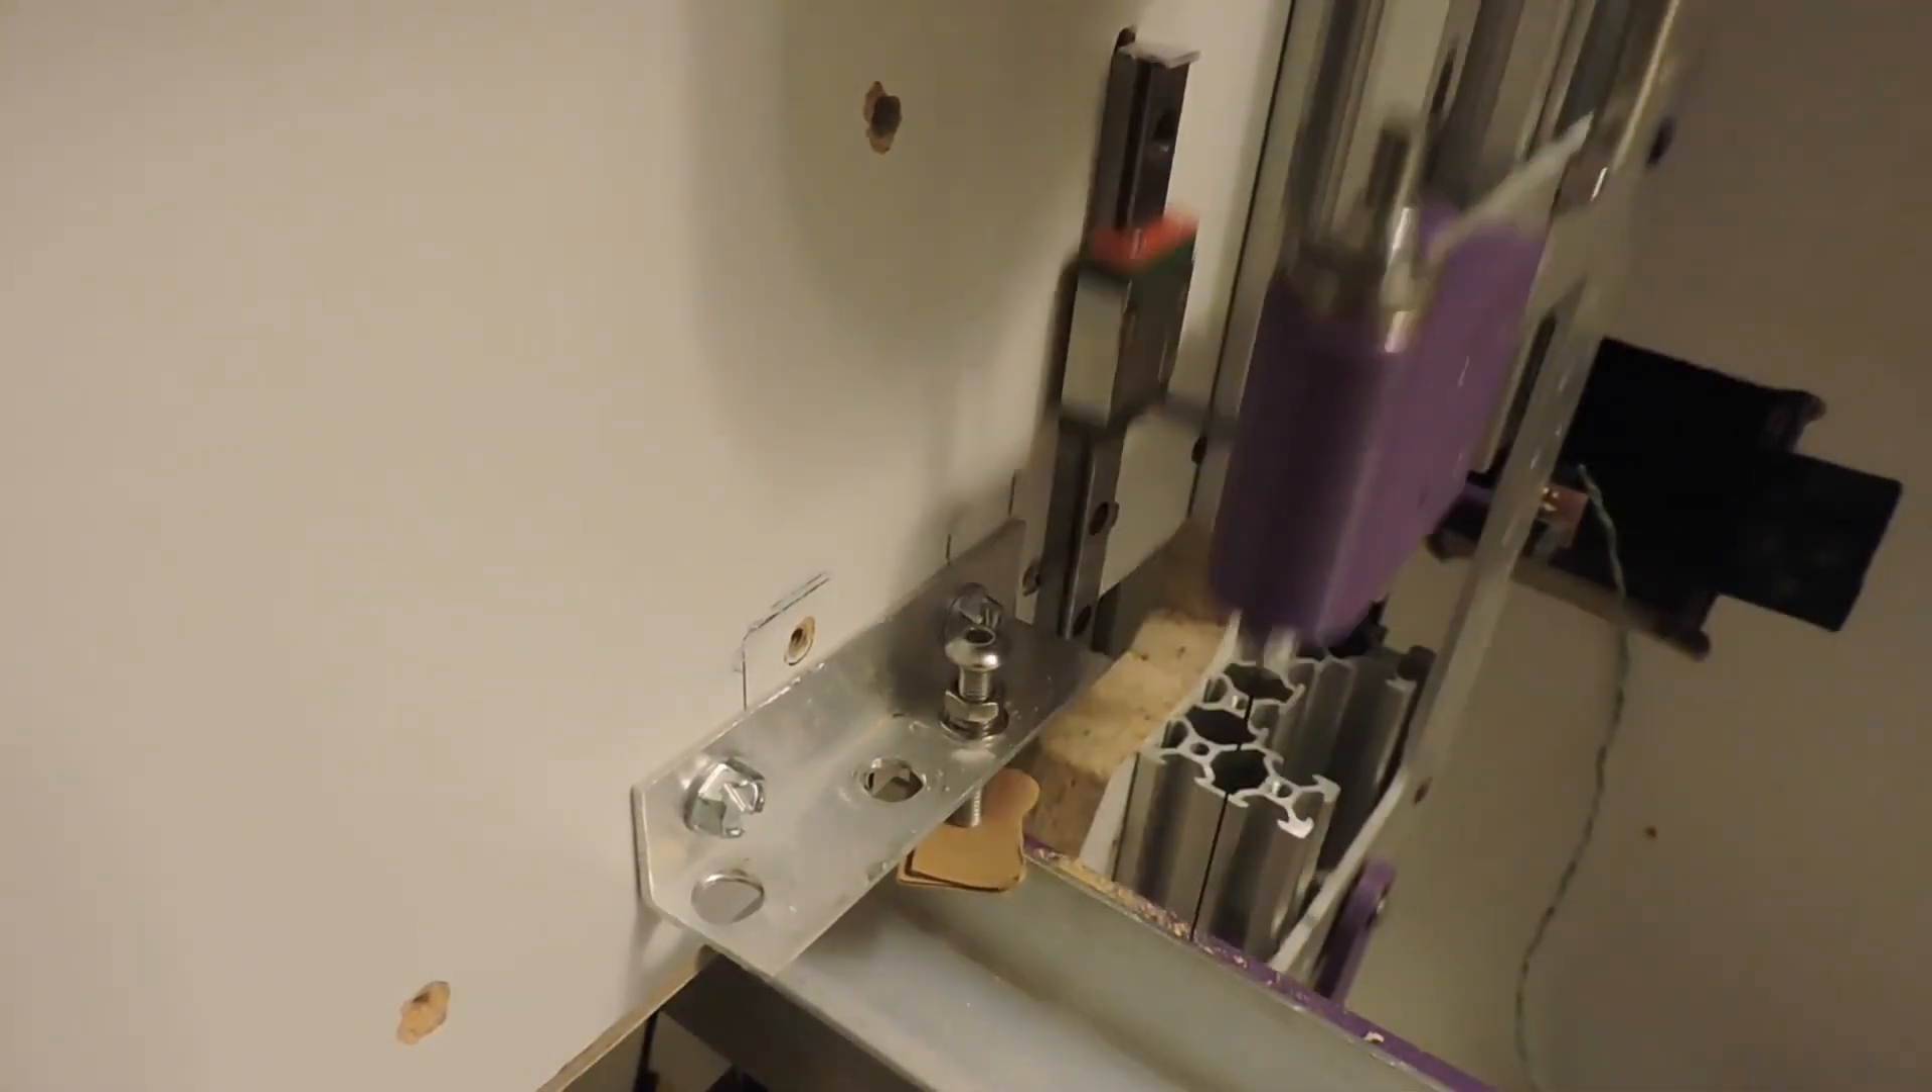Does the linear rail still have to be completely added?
No.